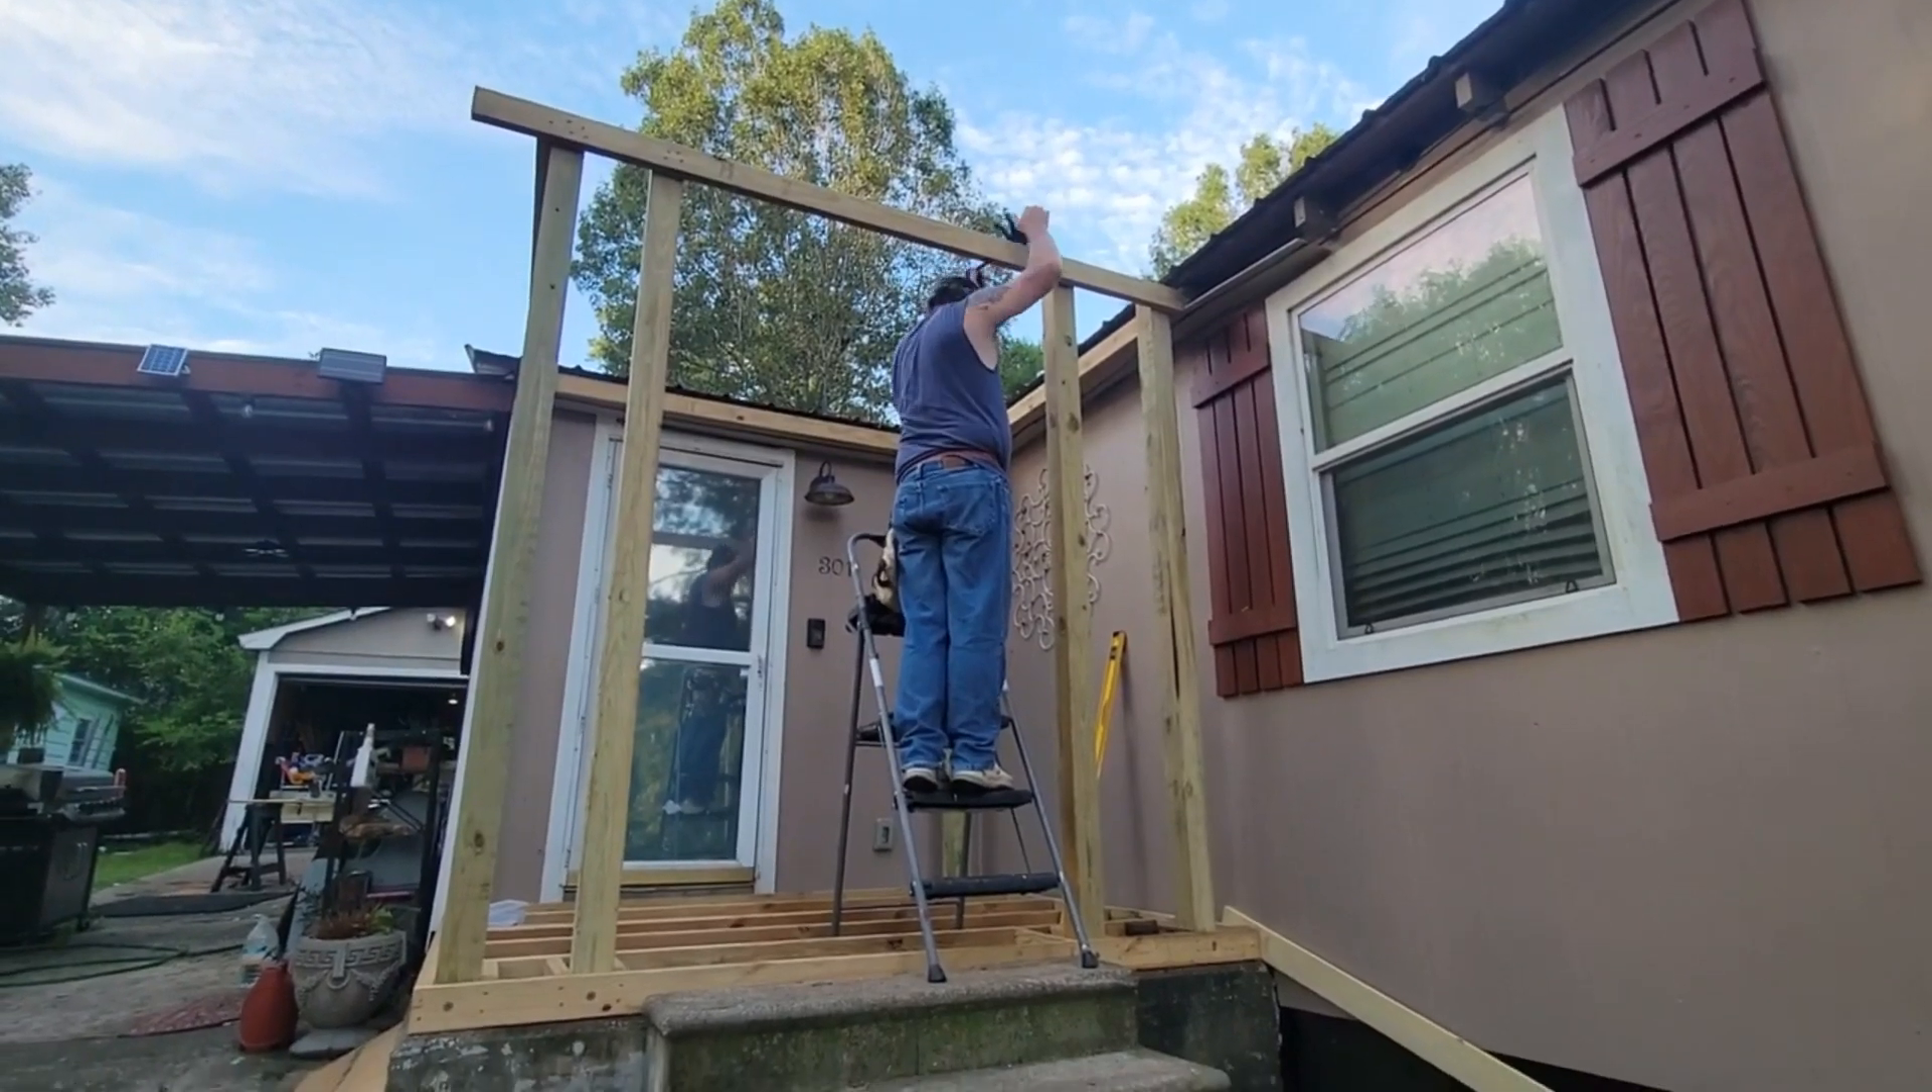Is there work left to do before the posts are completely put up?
No.